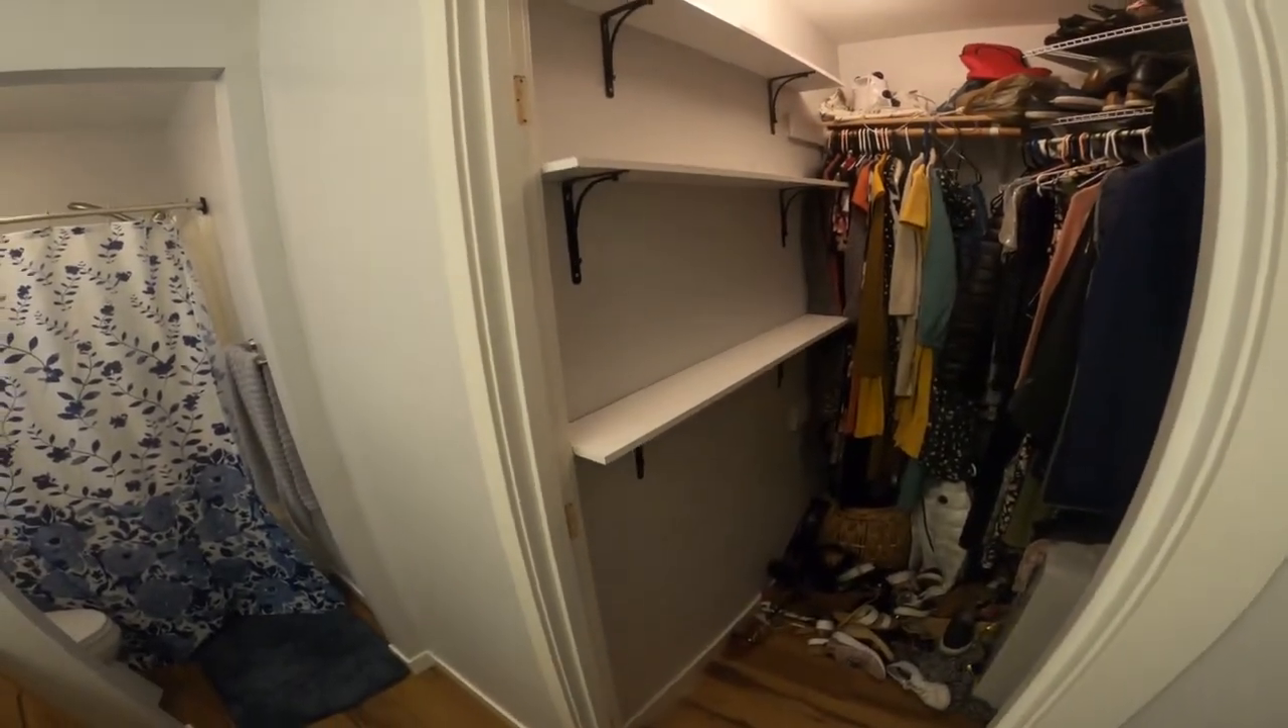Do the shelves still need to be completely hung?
No.